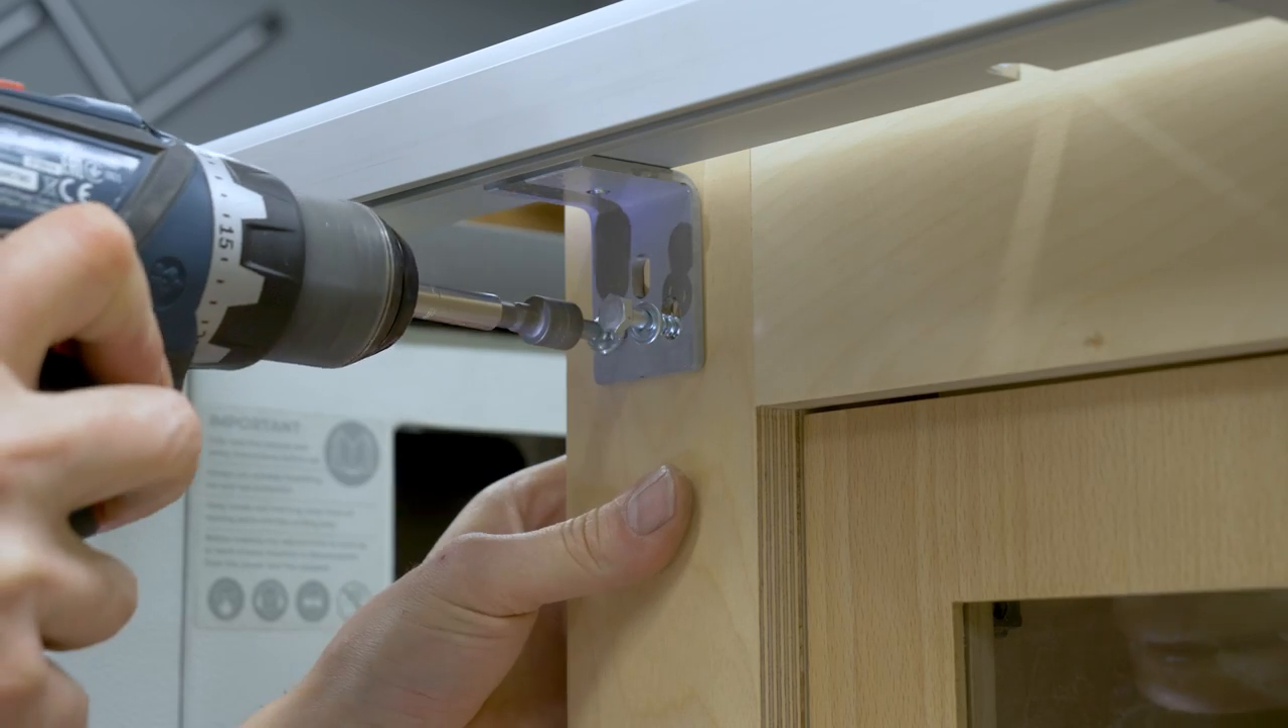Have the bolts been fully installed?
No.